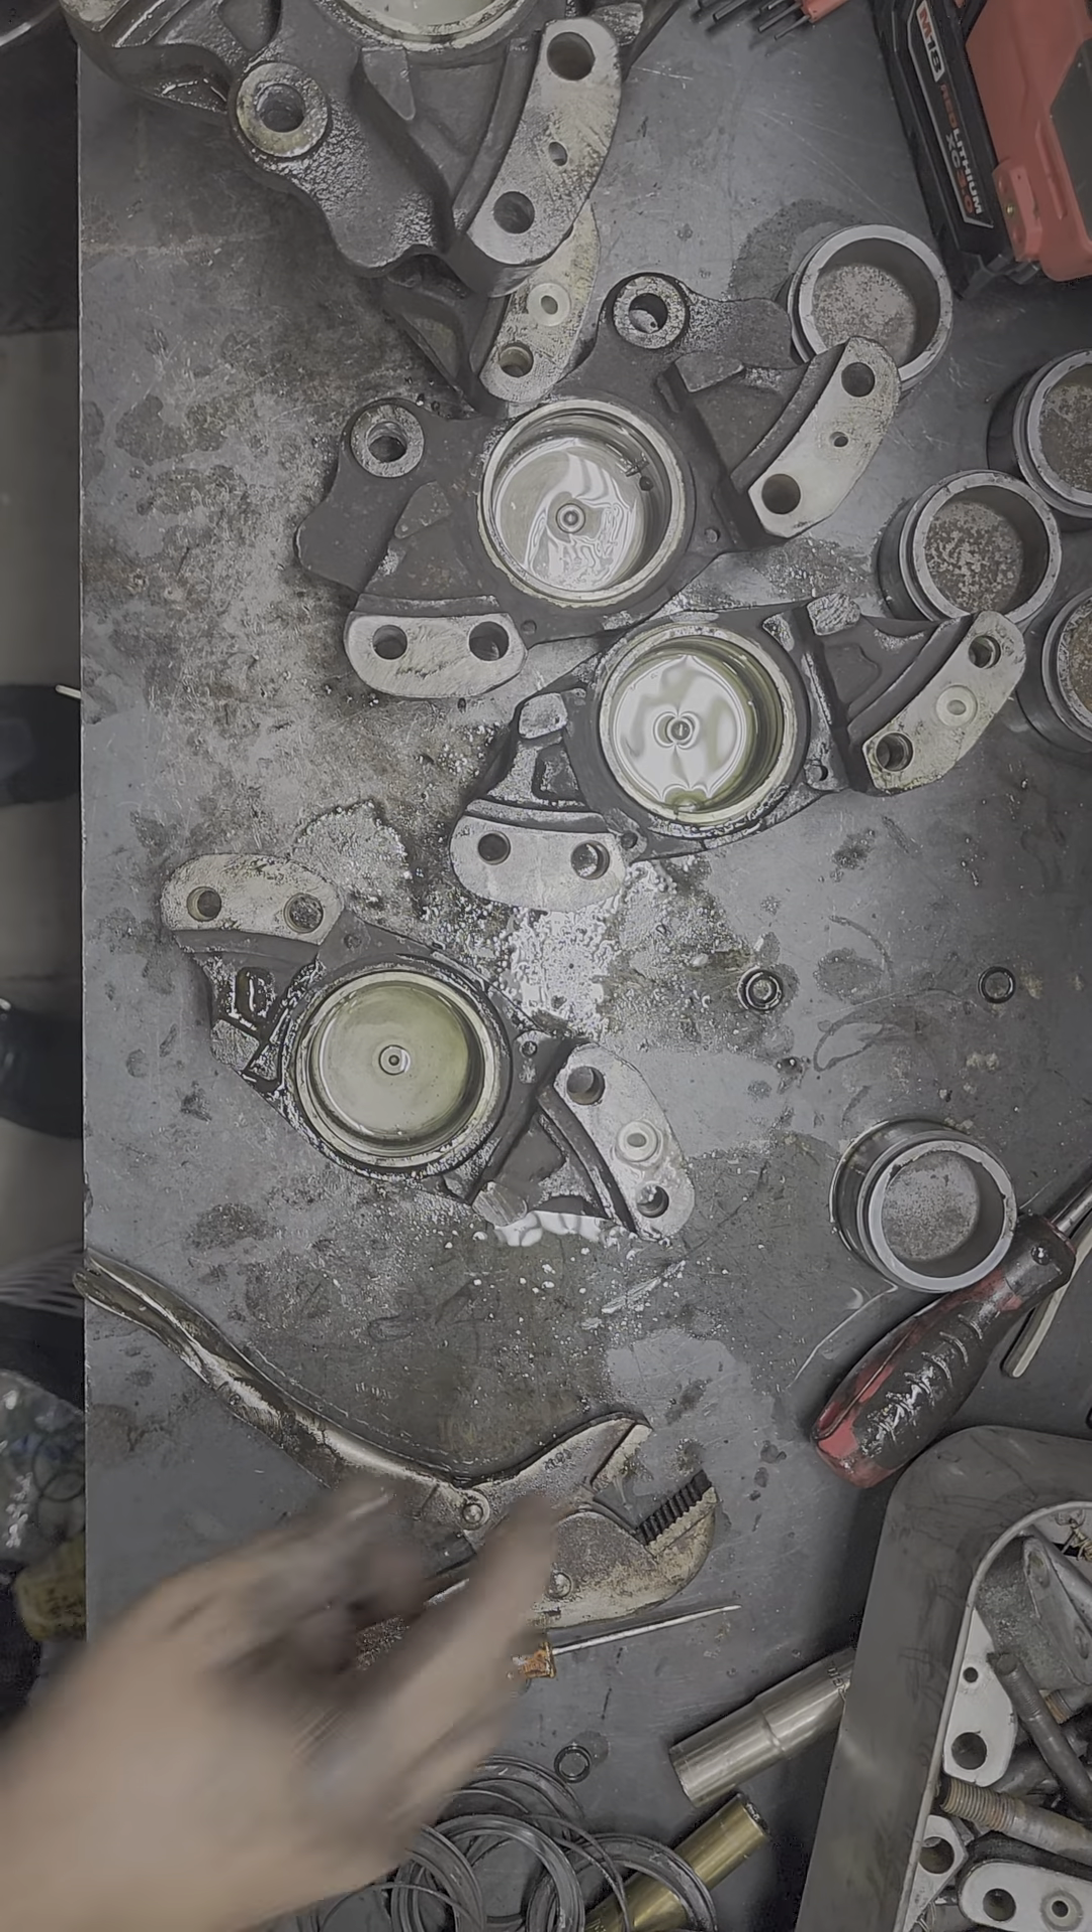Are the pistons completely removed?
Yes.